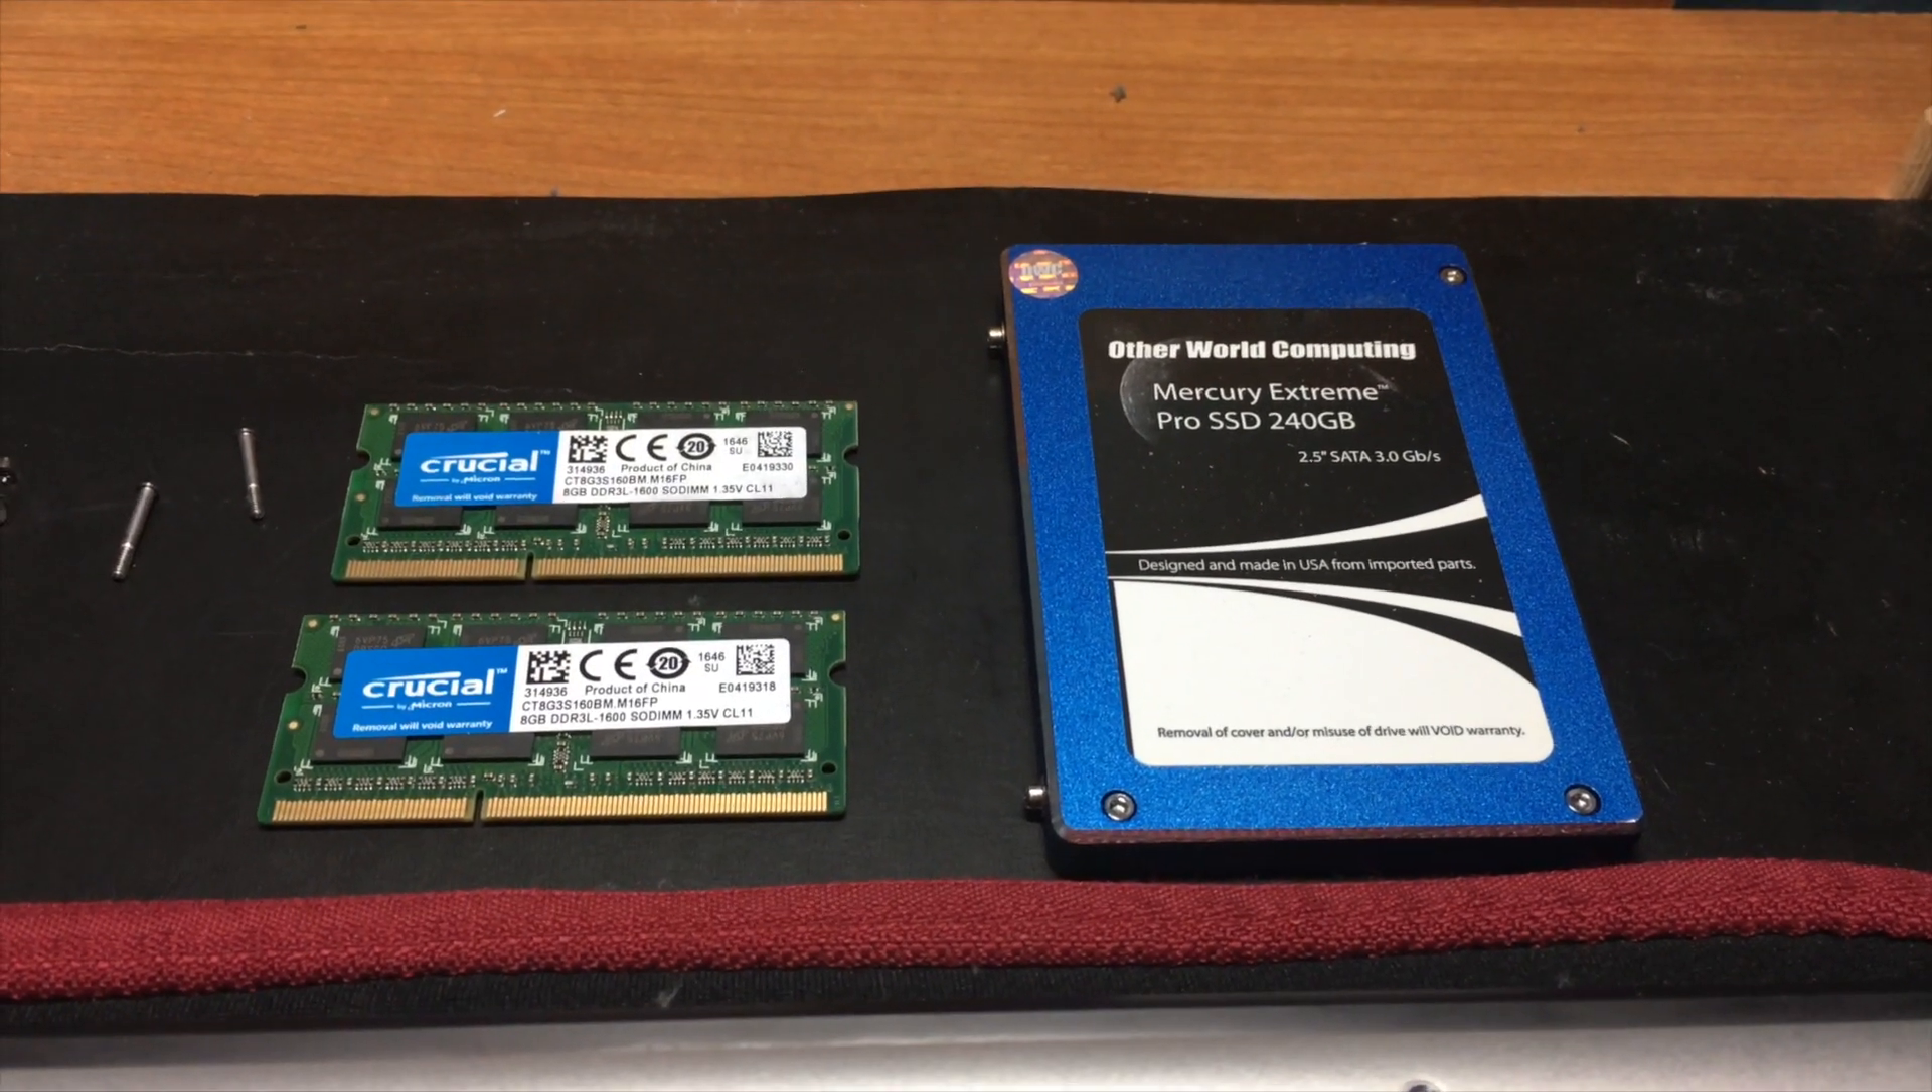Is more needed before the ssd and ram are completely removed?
No.